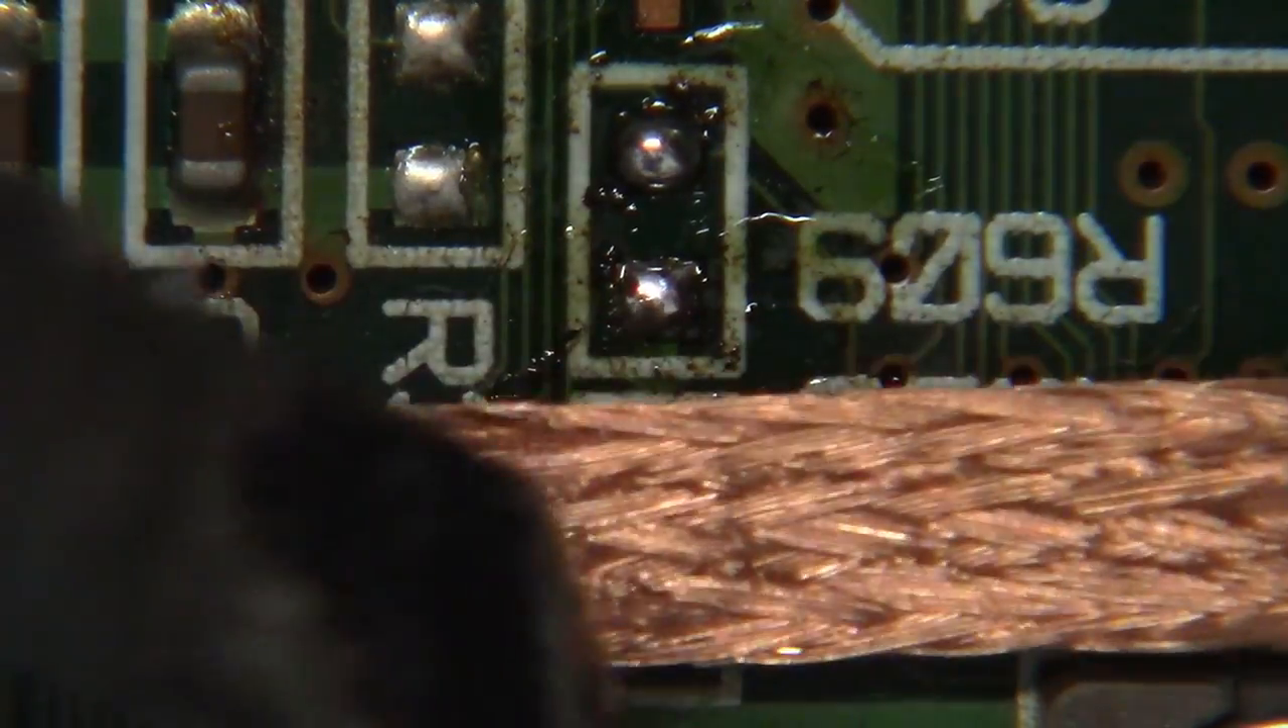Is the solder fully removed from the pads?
No.